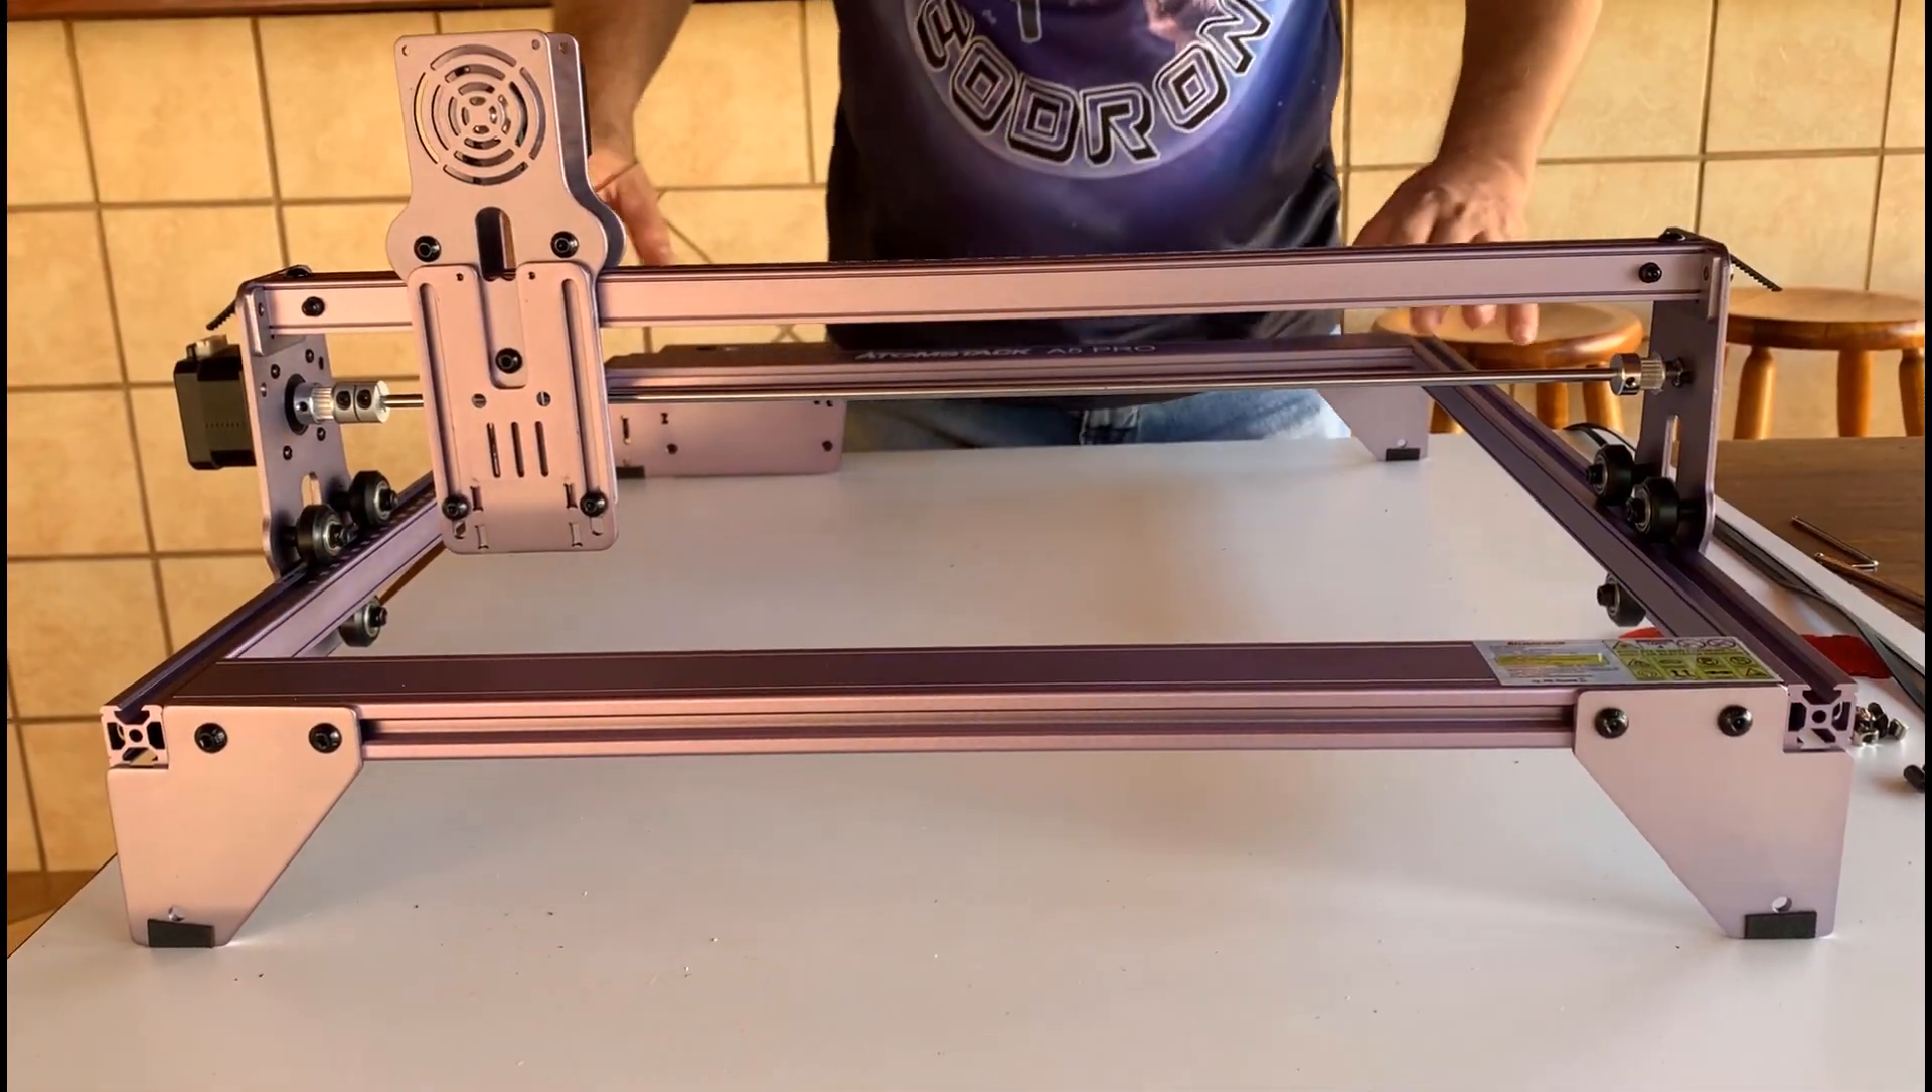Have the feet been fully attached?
Yes.